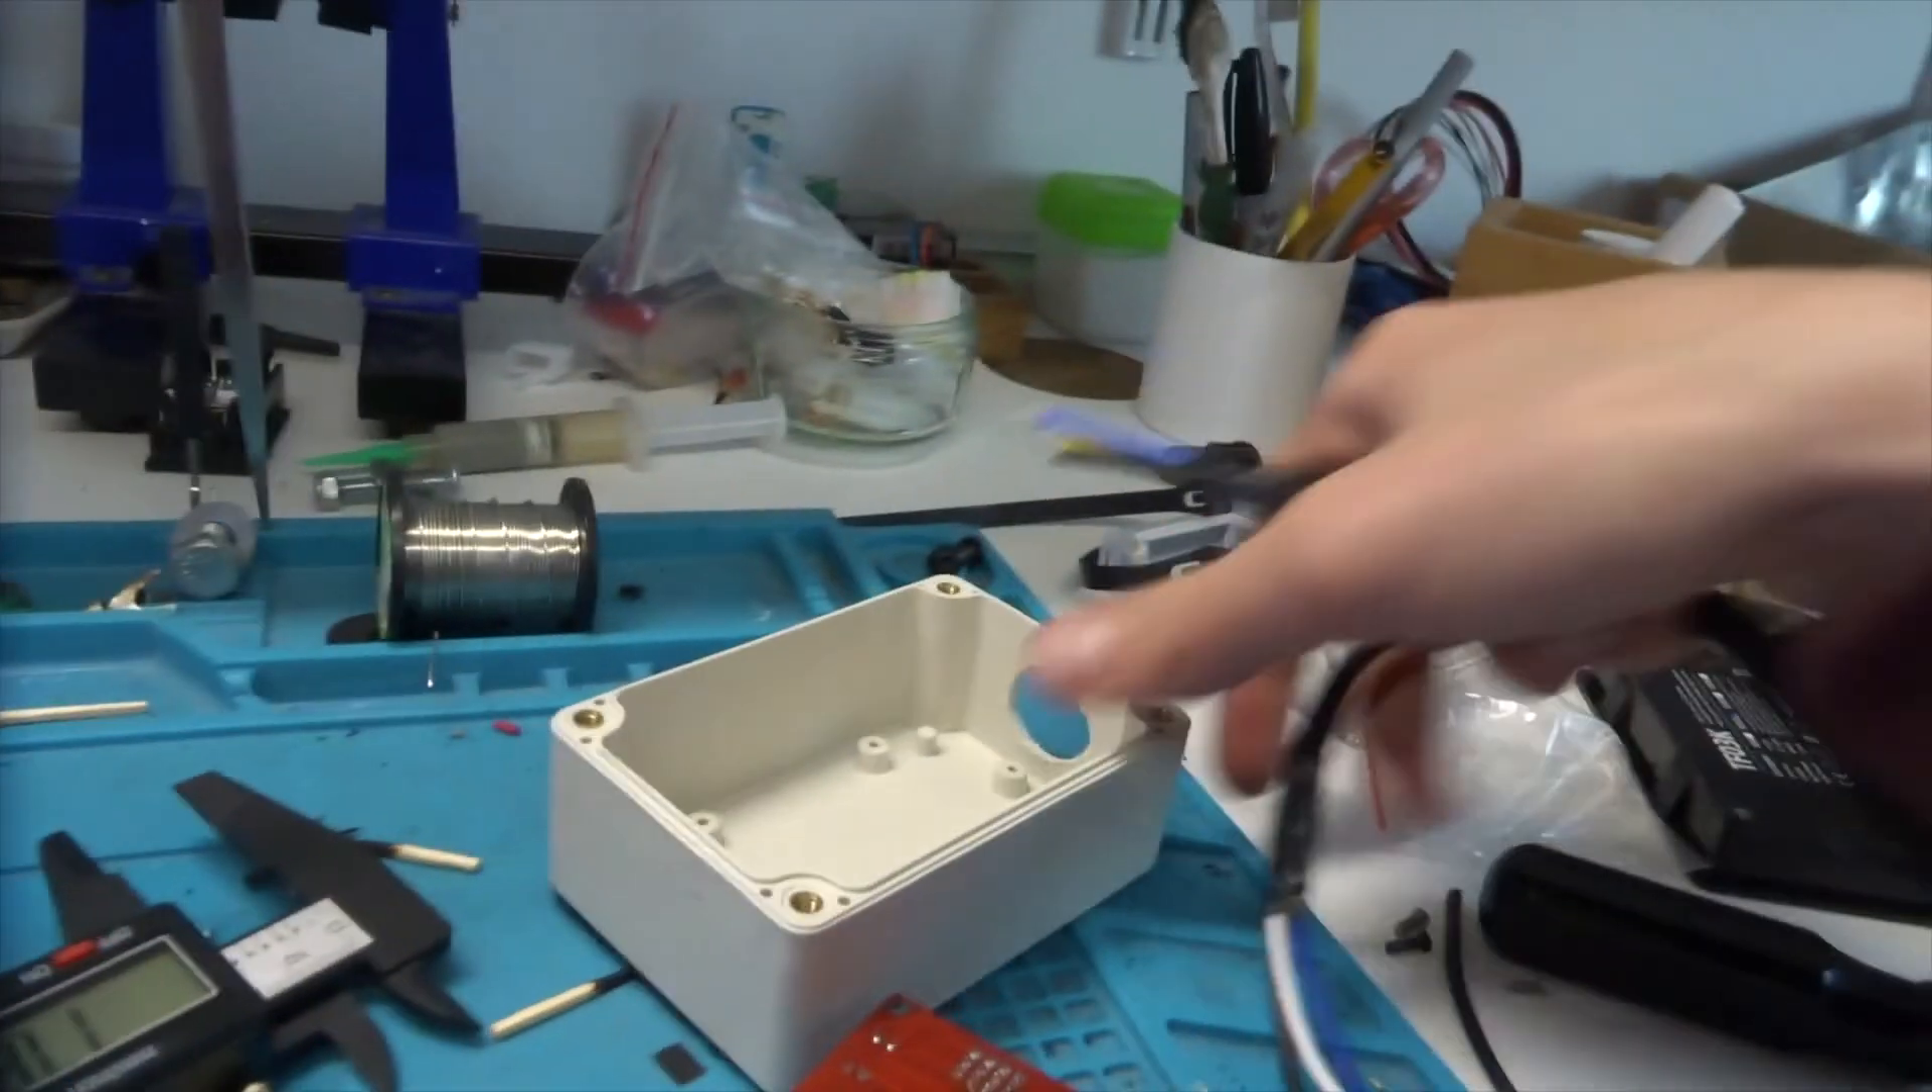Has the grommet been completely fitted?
No.